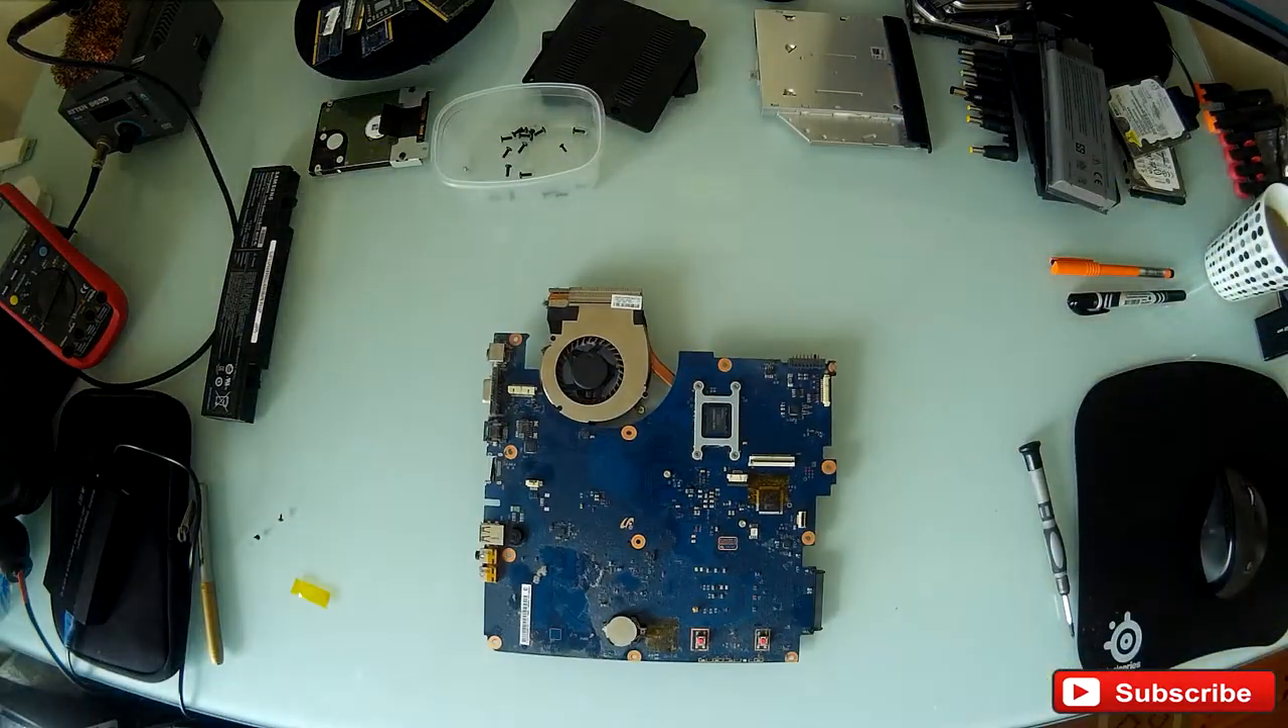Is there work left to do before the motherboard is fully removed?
No.